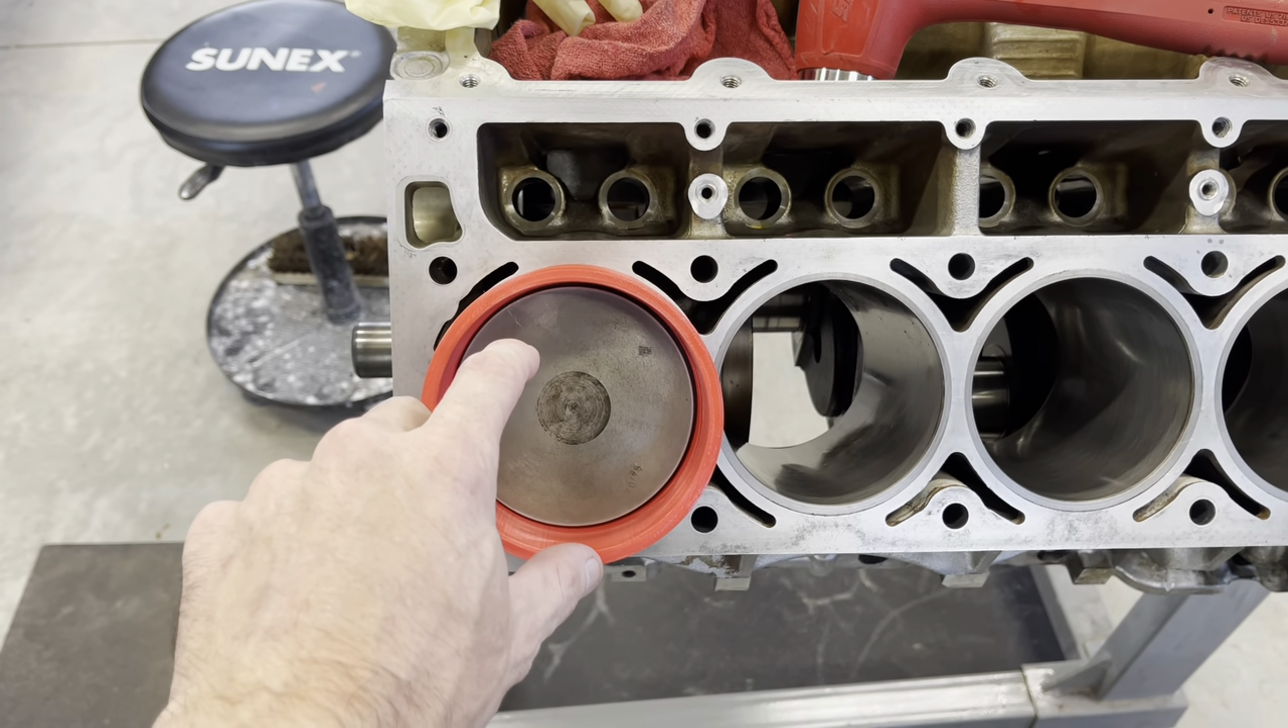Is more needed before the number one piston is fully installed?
Yes.